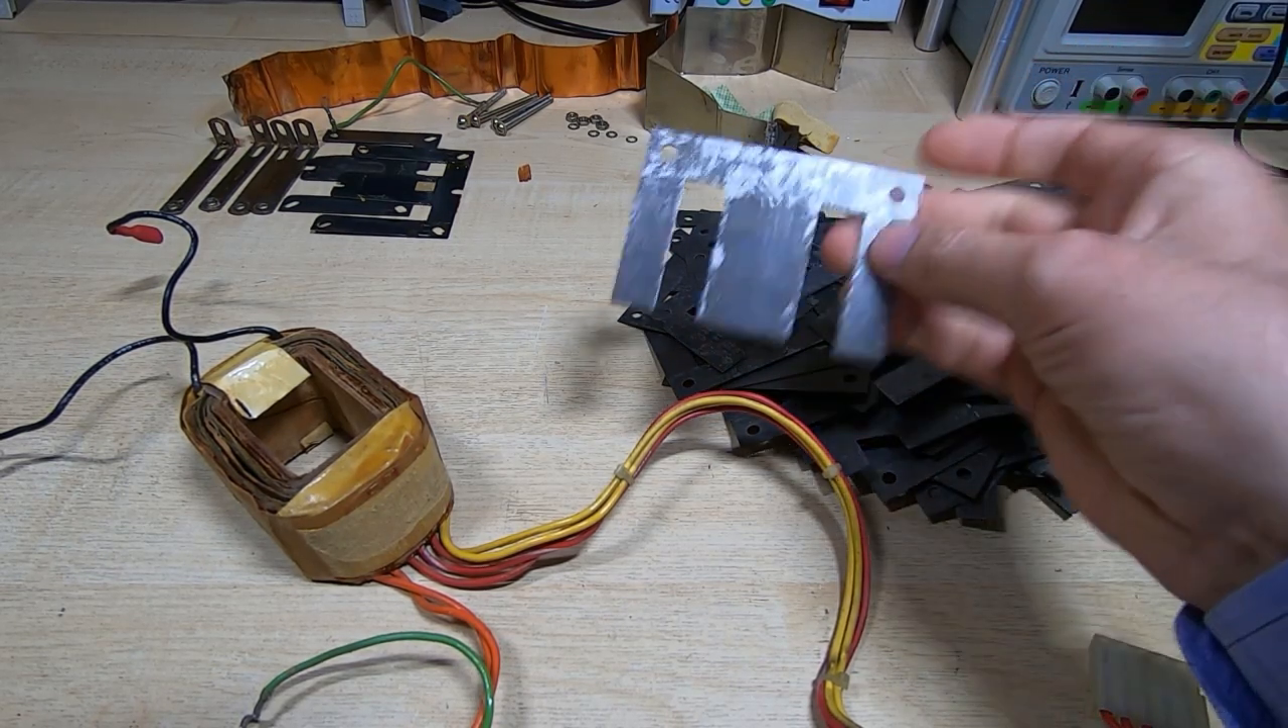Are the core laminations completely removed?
Yes.